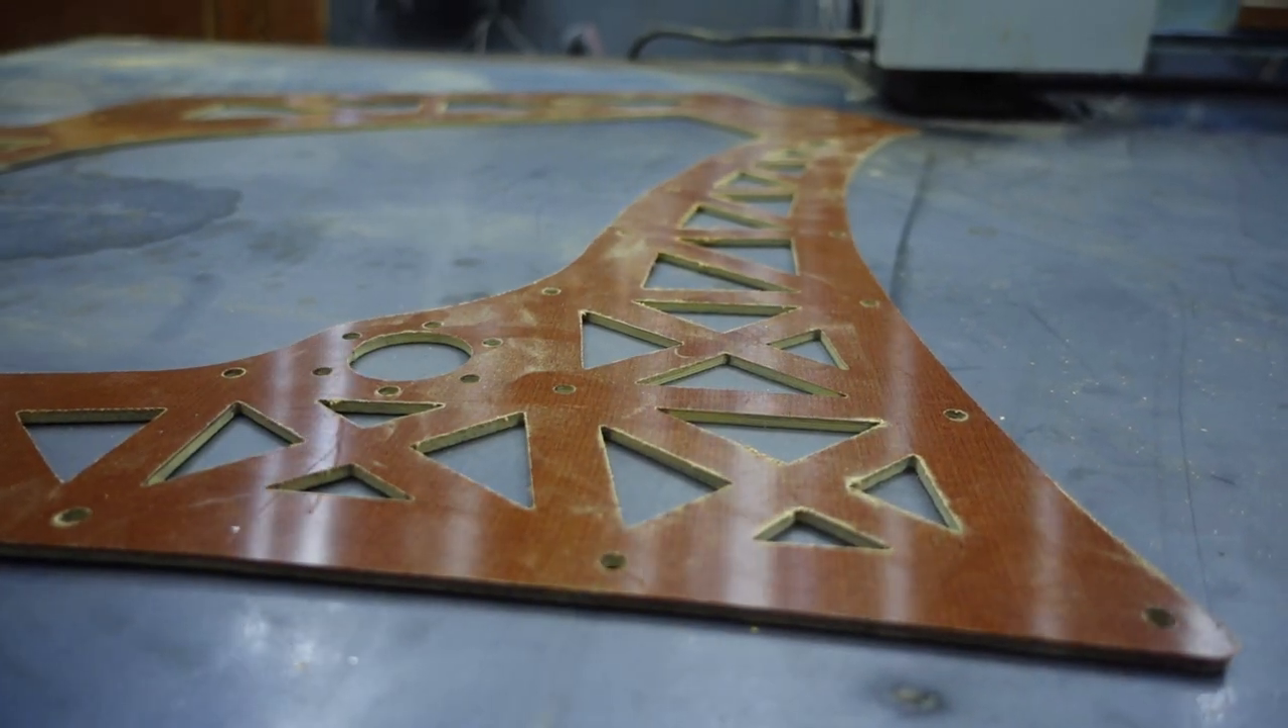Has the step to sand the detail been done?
No.